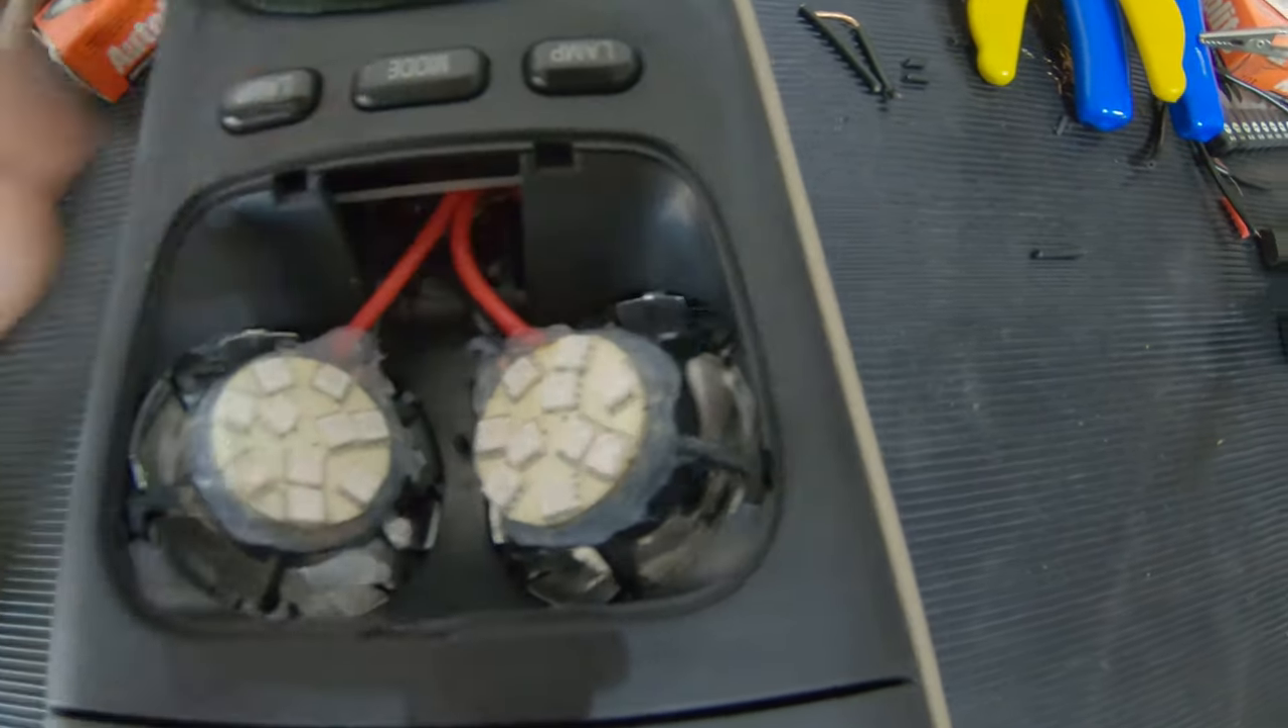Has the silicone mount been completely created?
Yes.